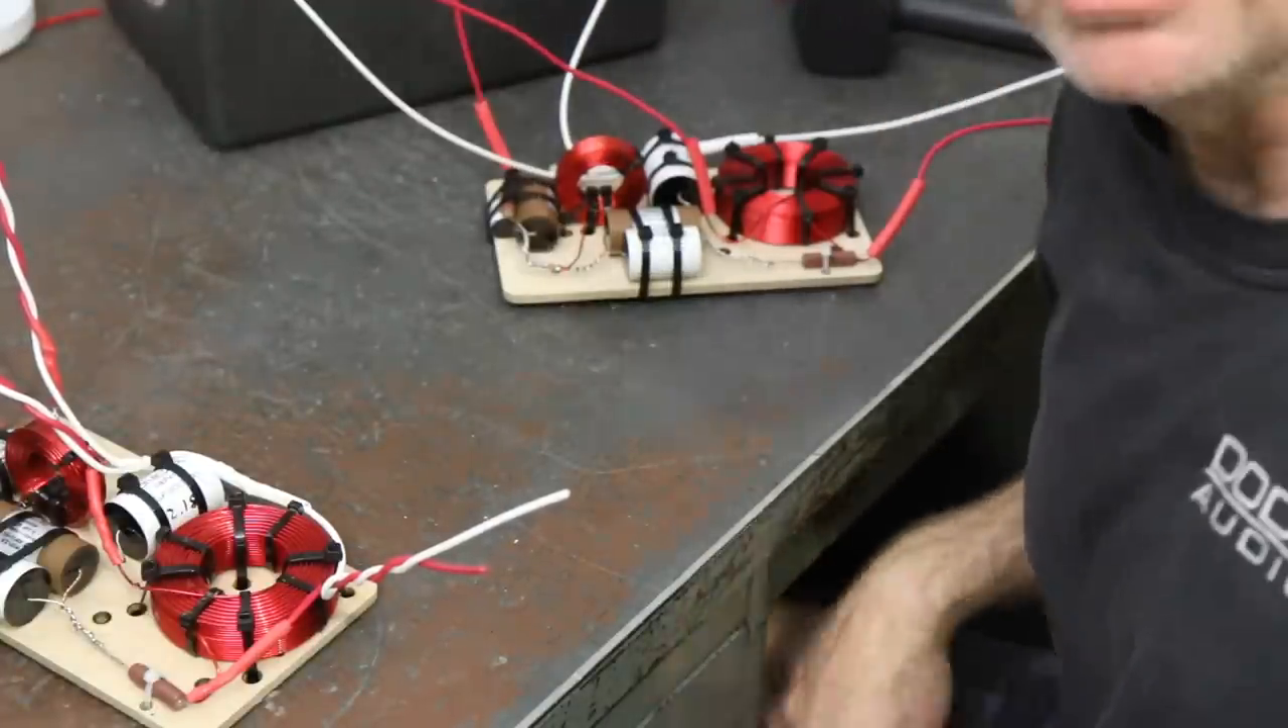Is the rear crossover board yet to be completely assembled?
No.